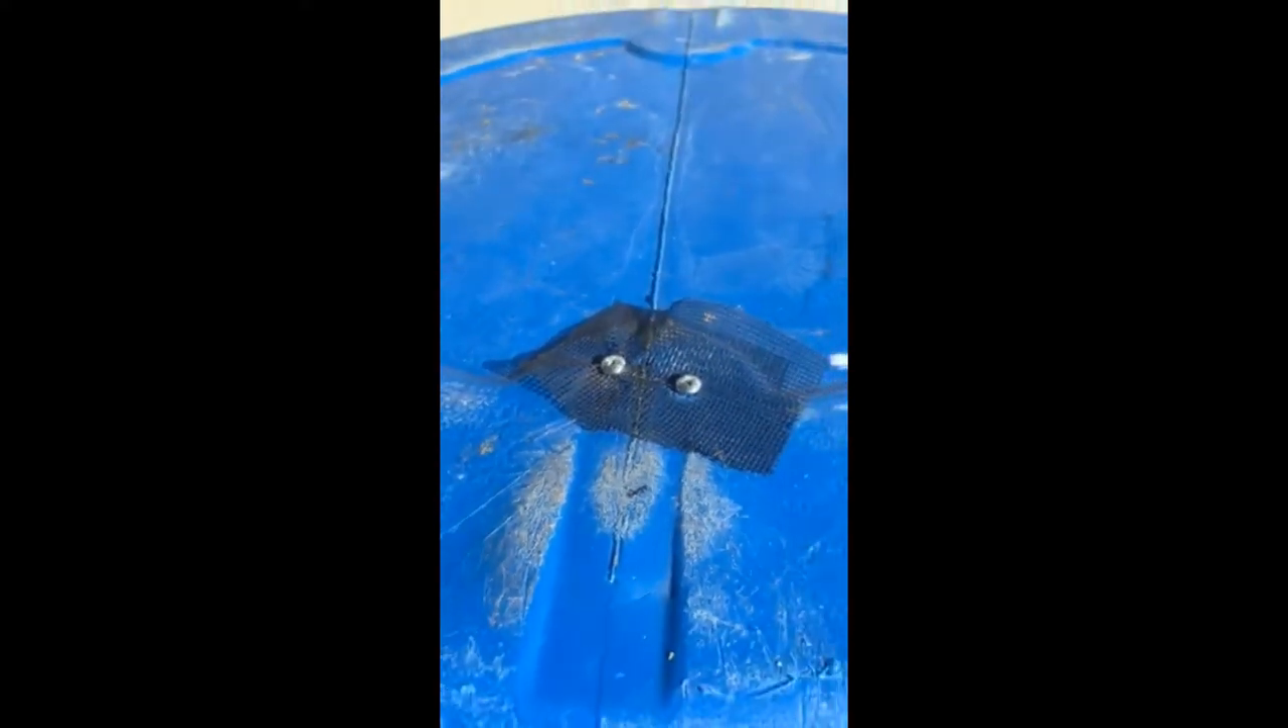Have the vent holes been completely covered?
Yes.